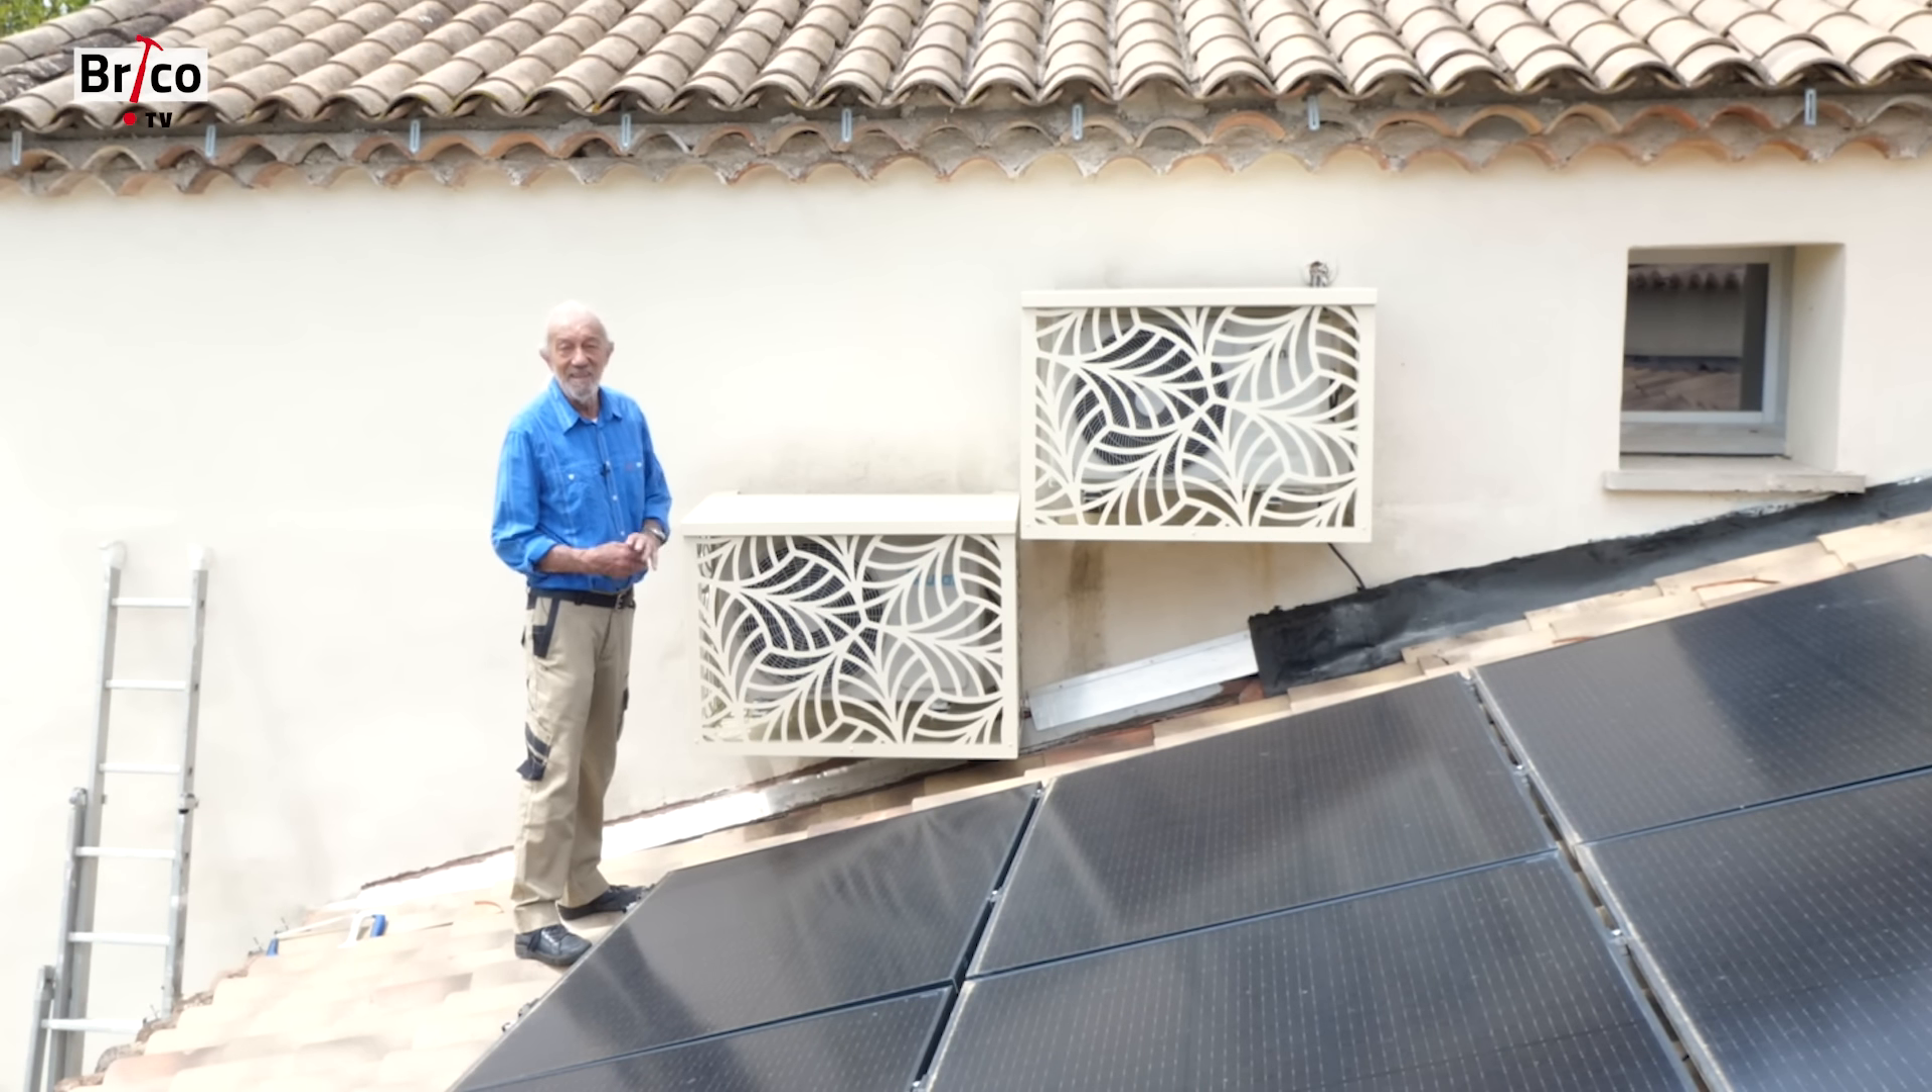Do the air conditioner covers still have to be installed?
No.